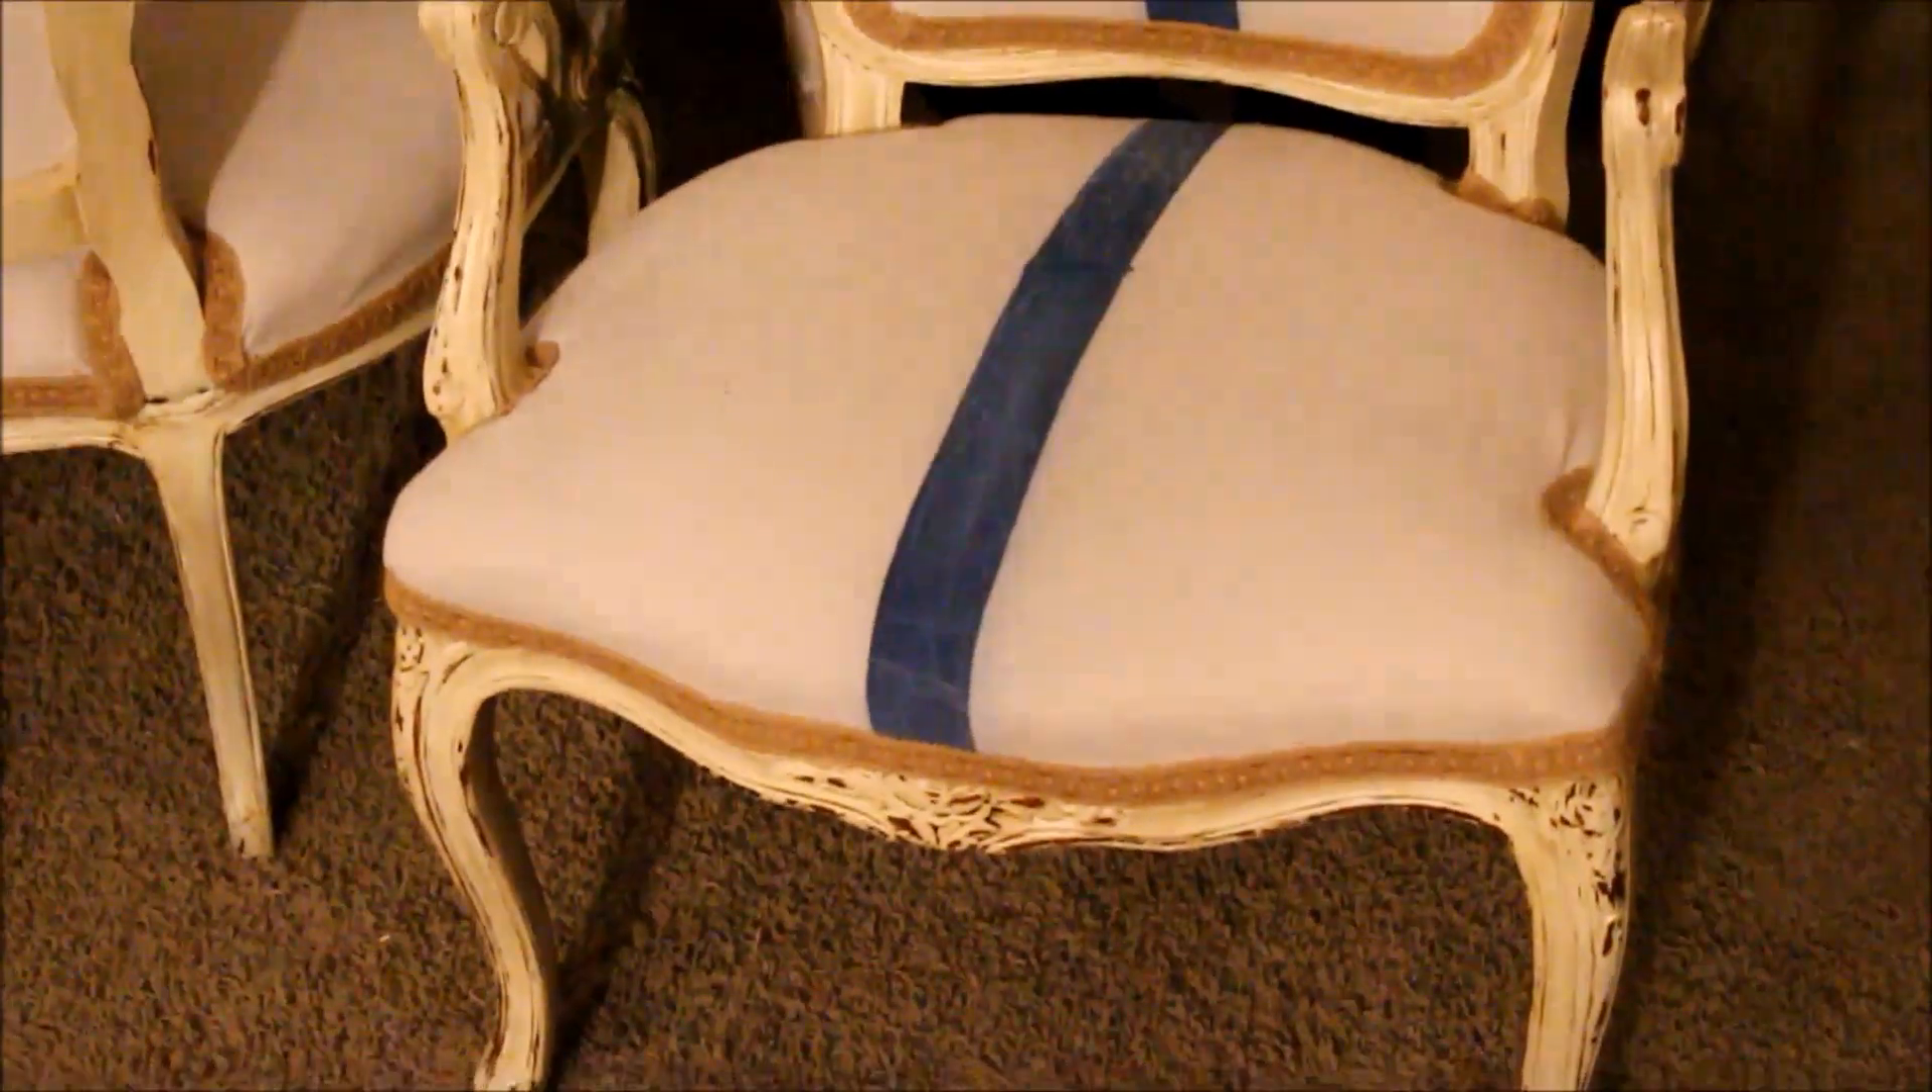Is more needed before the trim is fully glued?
No.